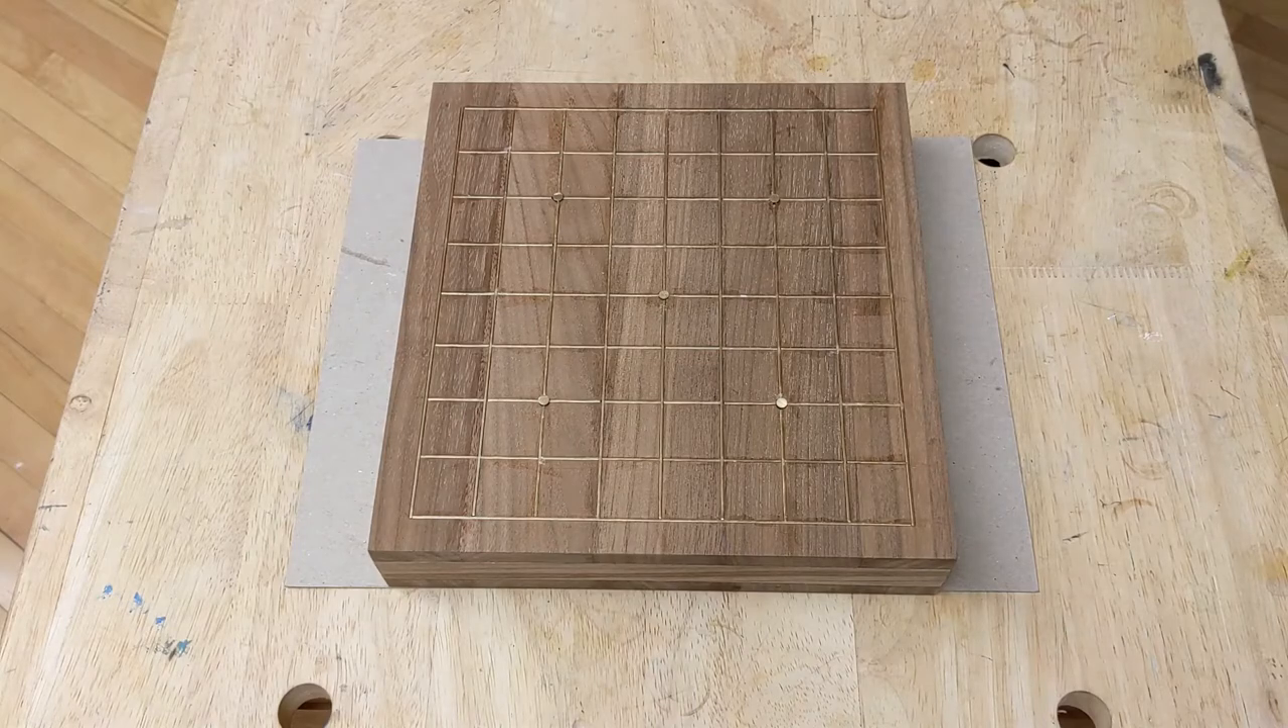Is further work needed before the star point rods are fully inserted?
No.